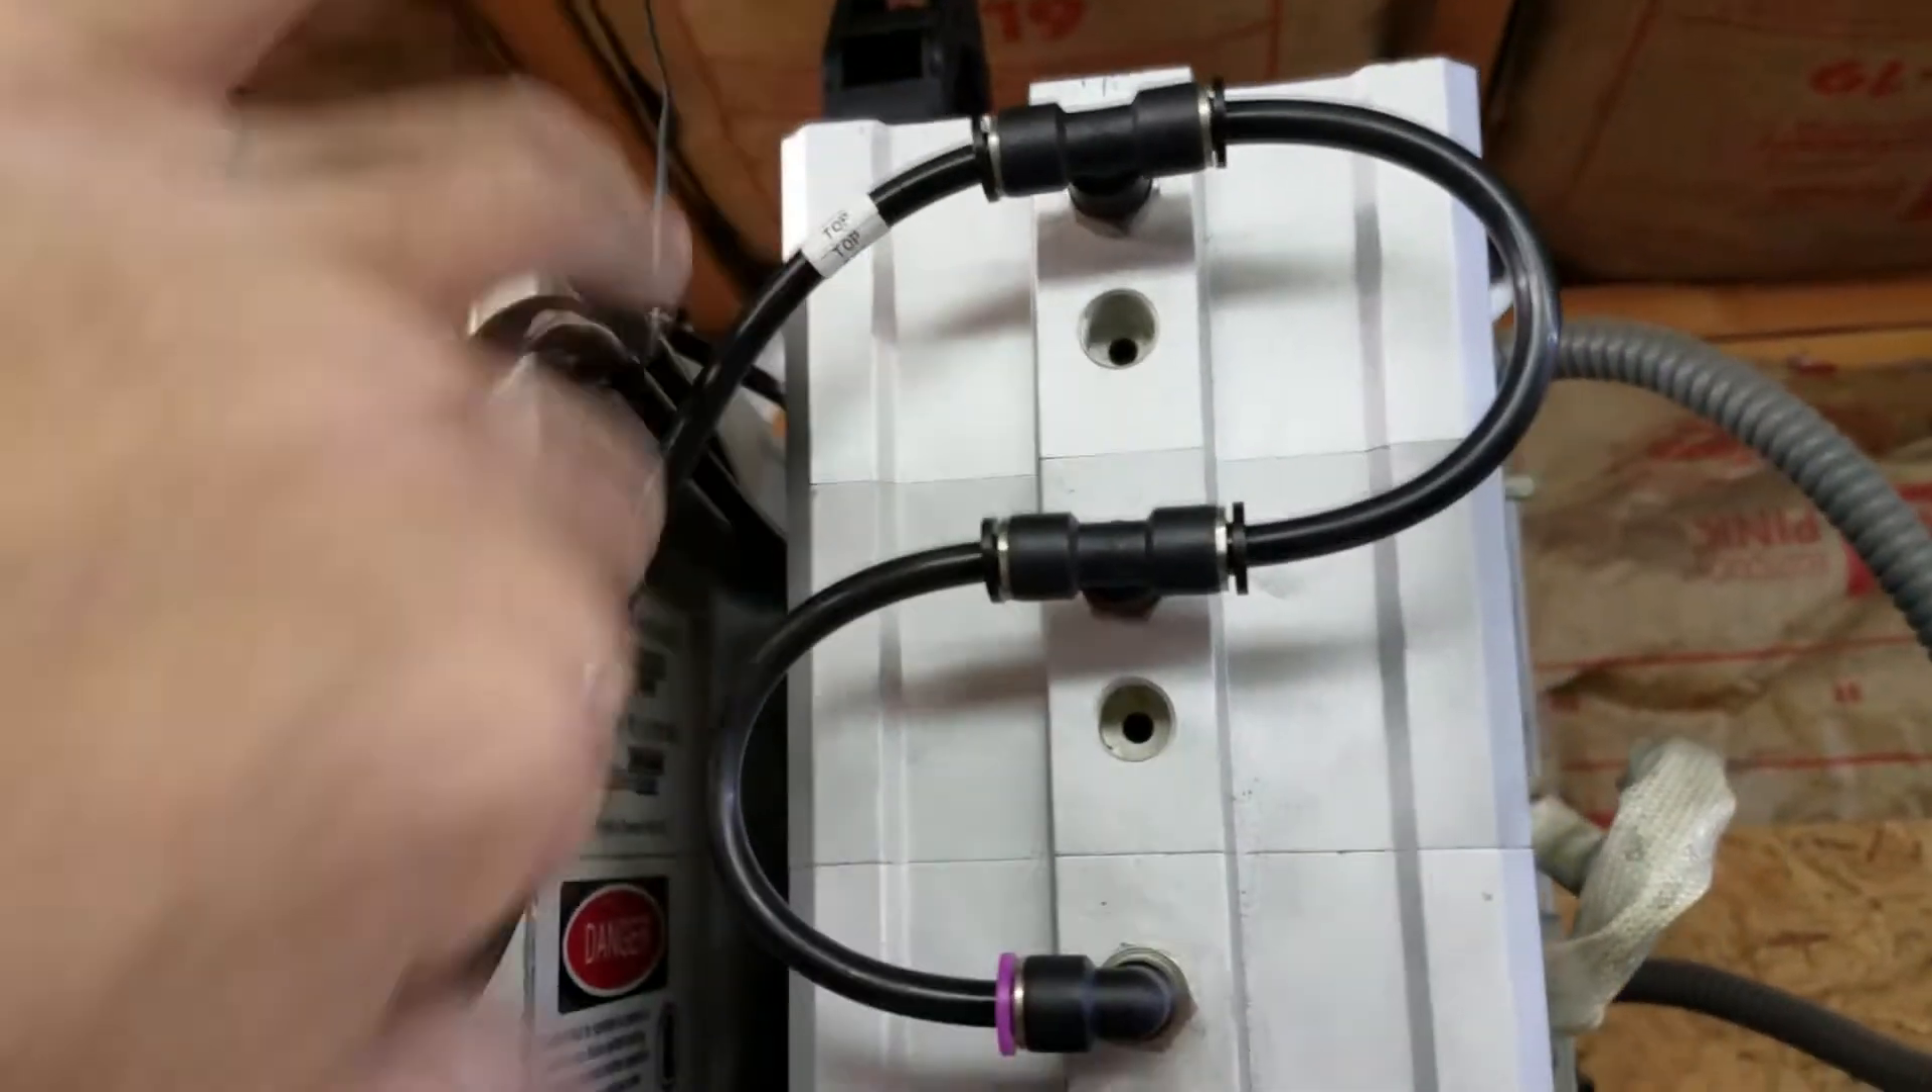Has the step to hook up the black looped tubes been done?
Yes.